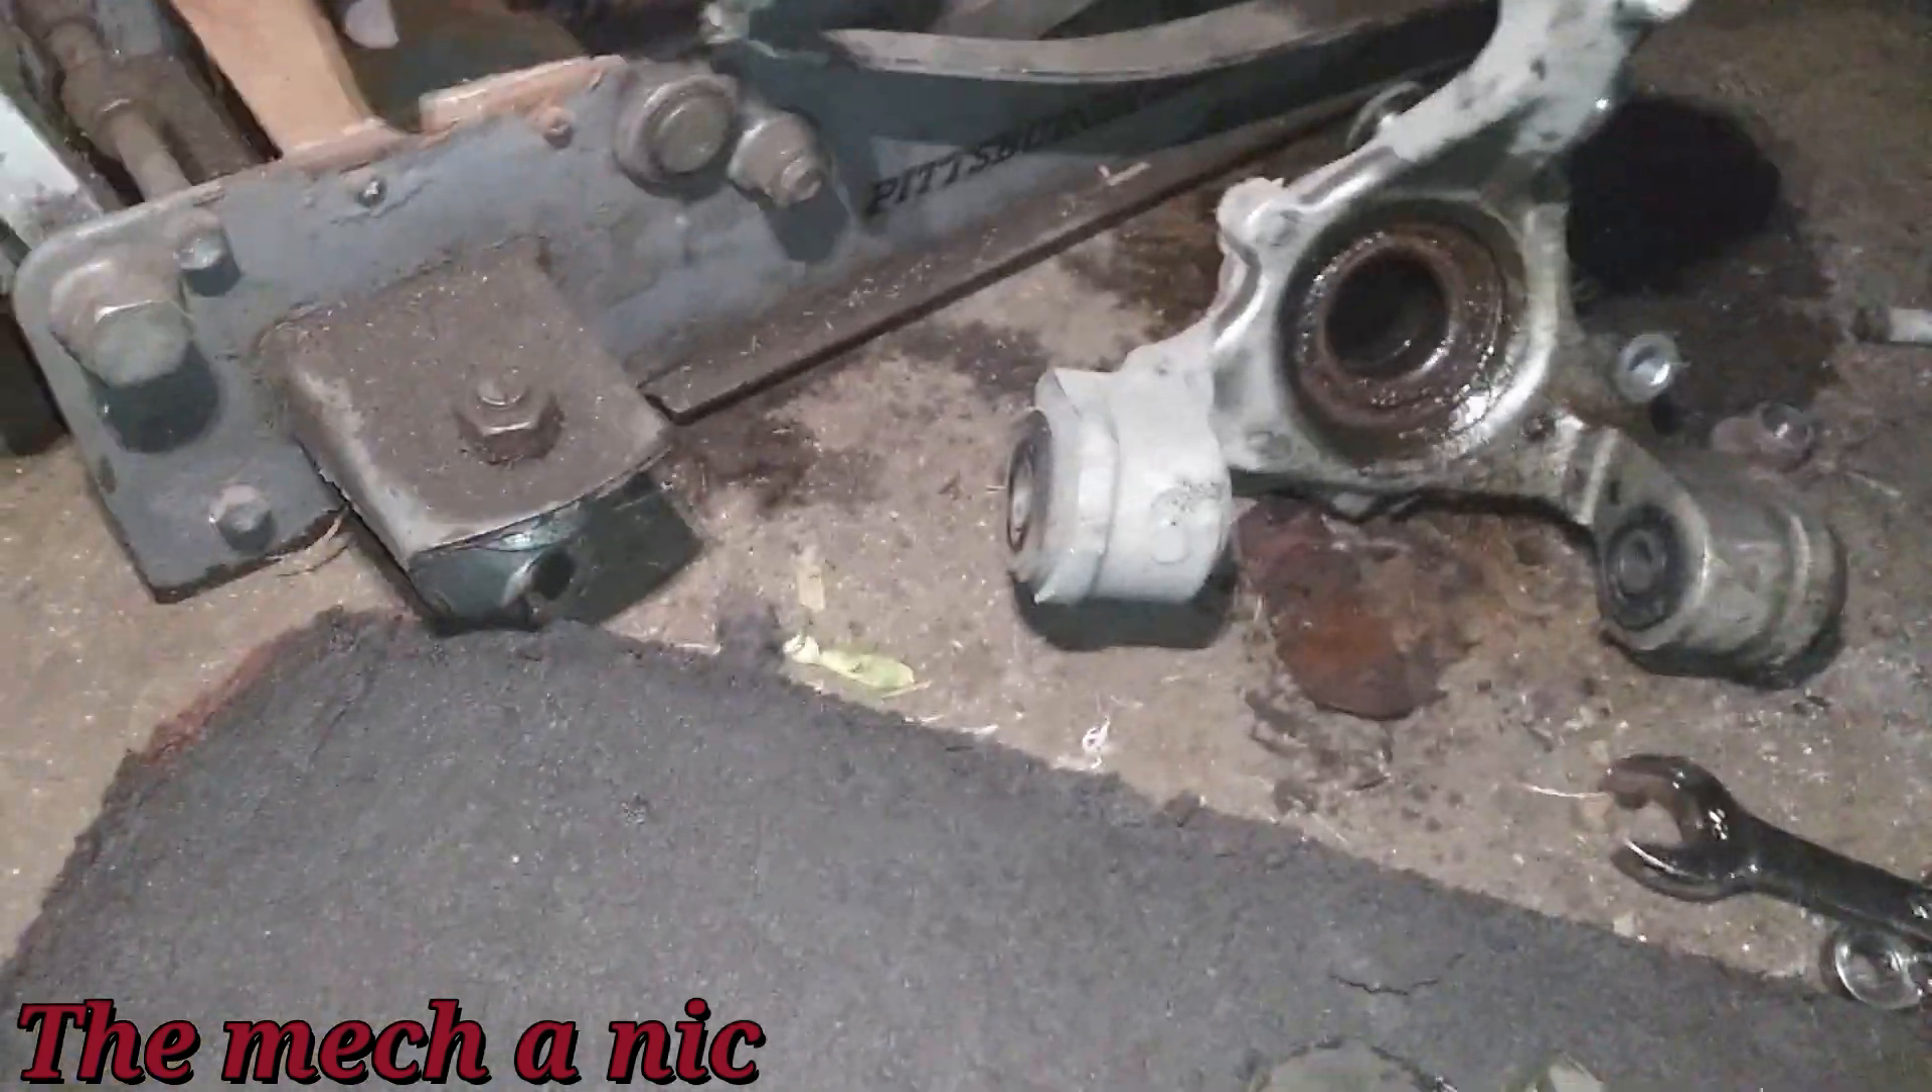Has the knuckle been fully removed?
Yes.